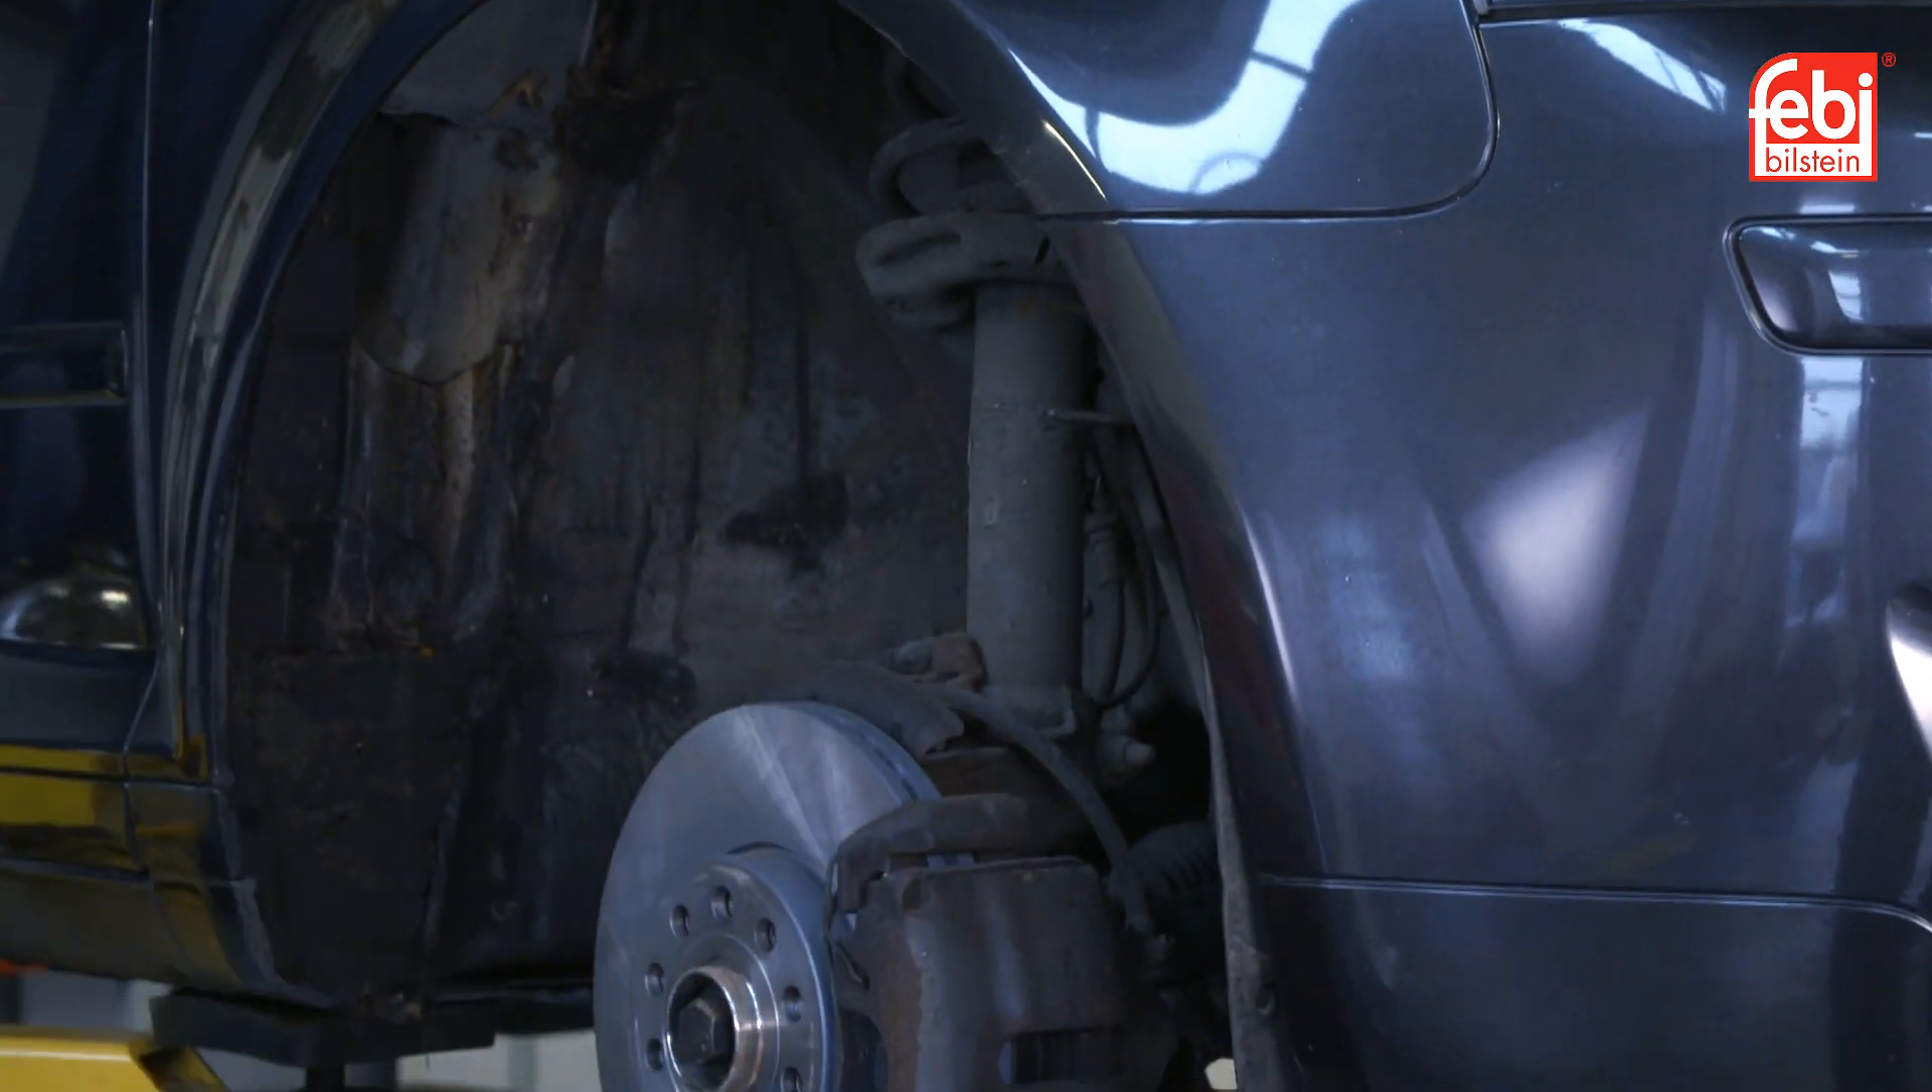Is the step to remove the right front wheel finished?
Yes.